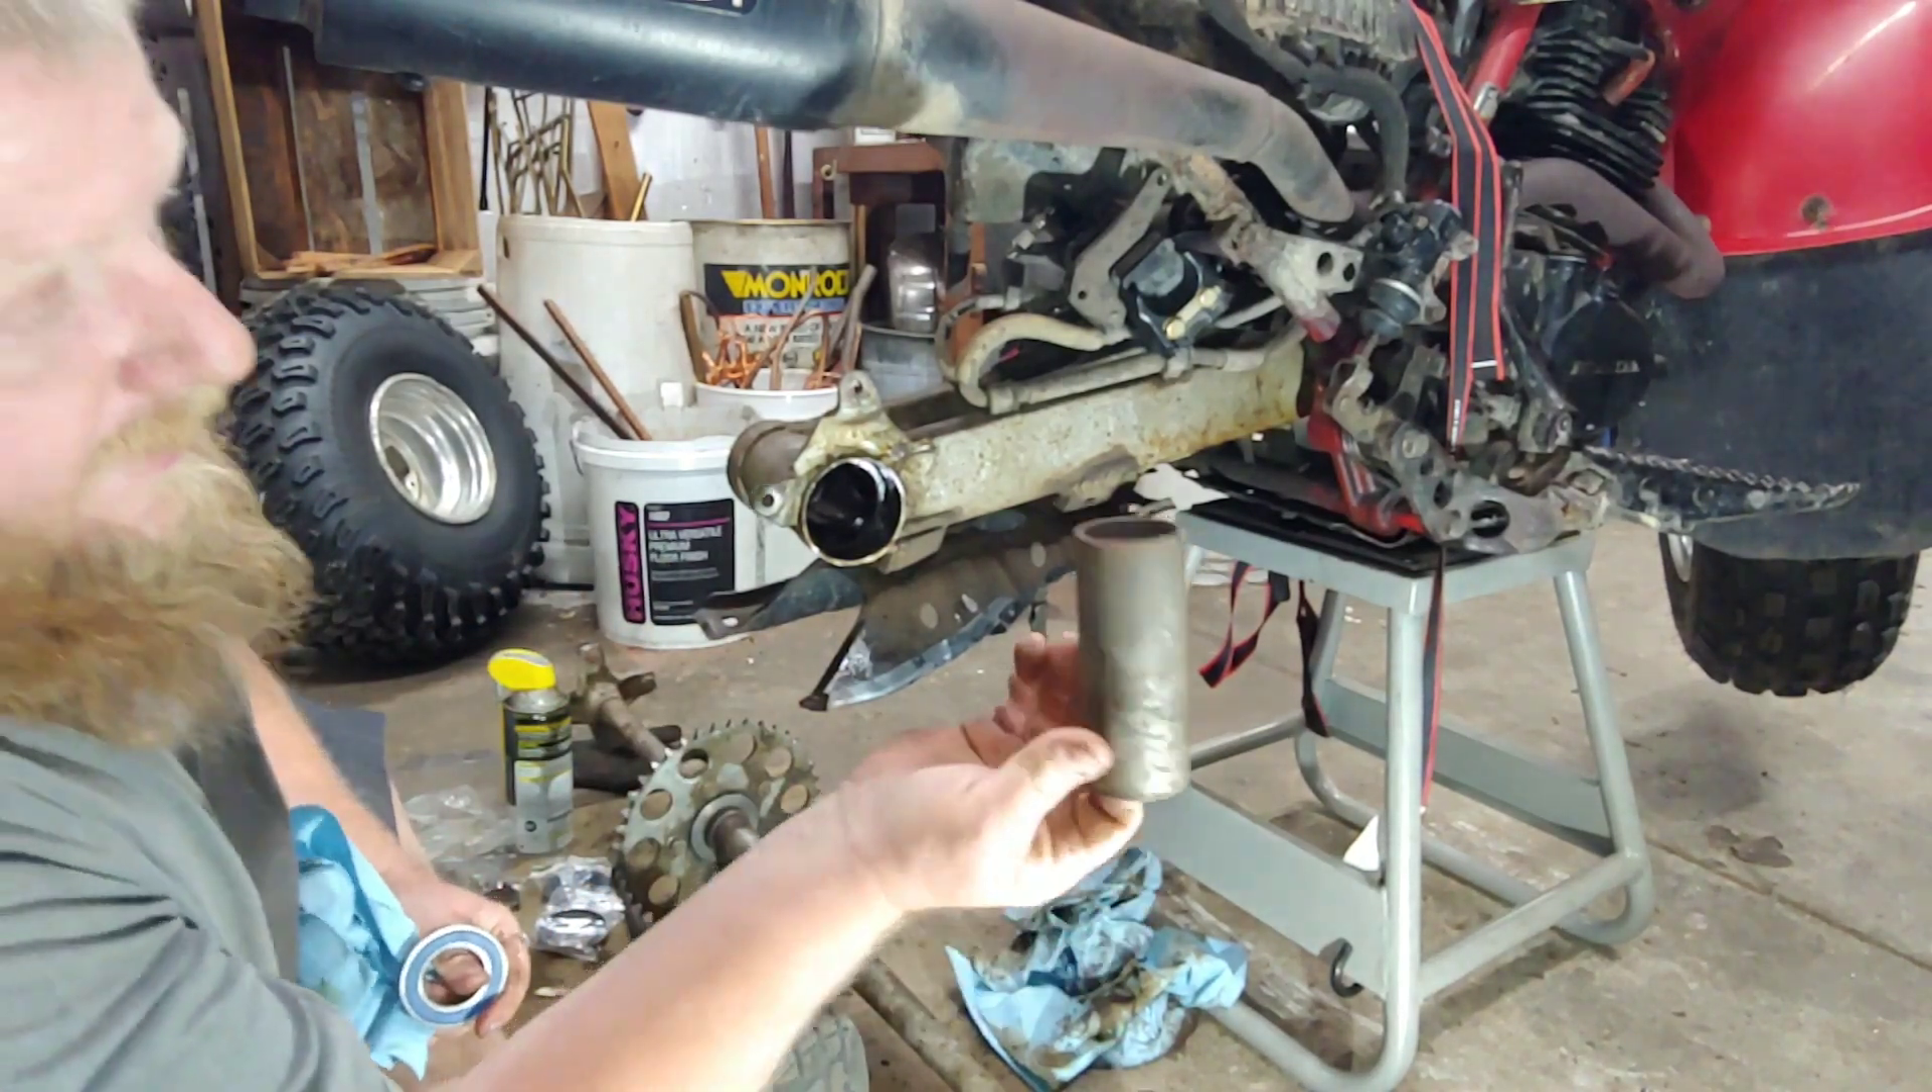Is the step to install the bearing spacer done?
No.